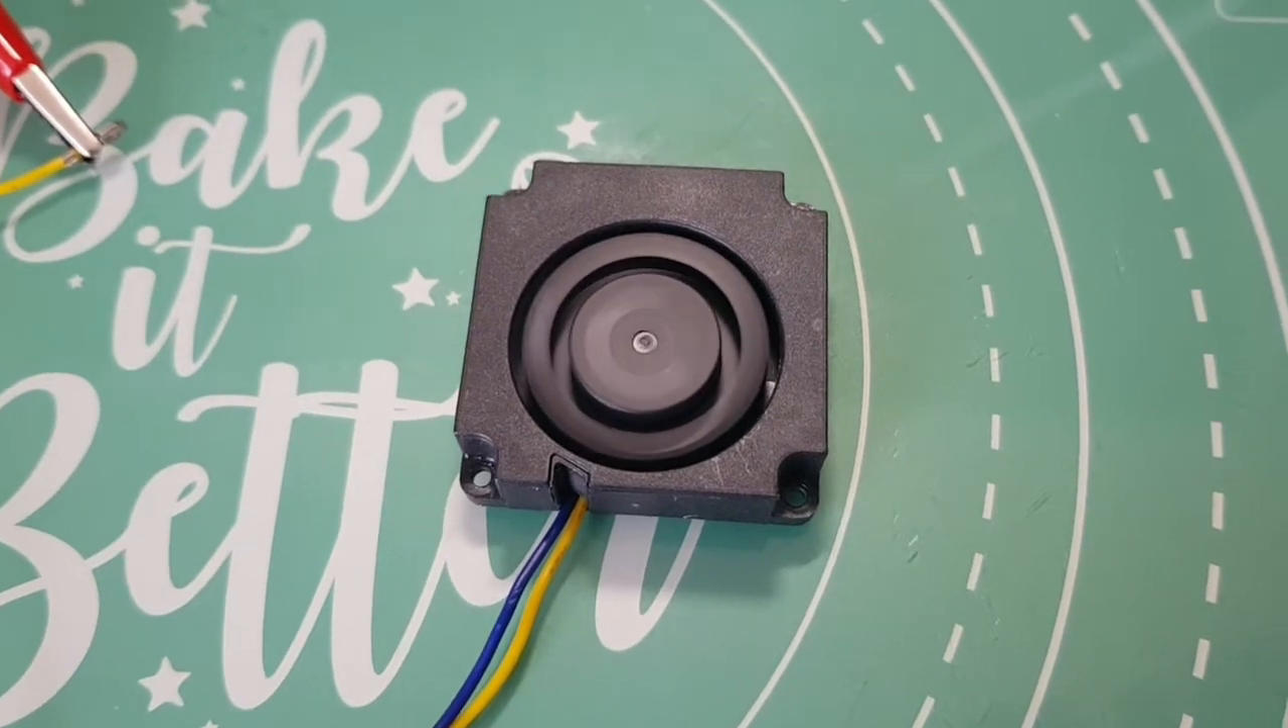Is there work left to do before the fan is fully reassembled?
No.